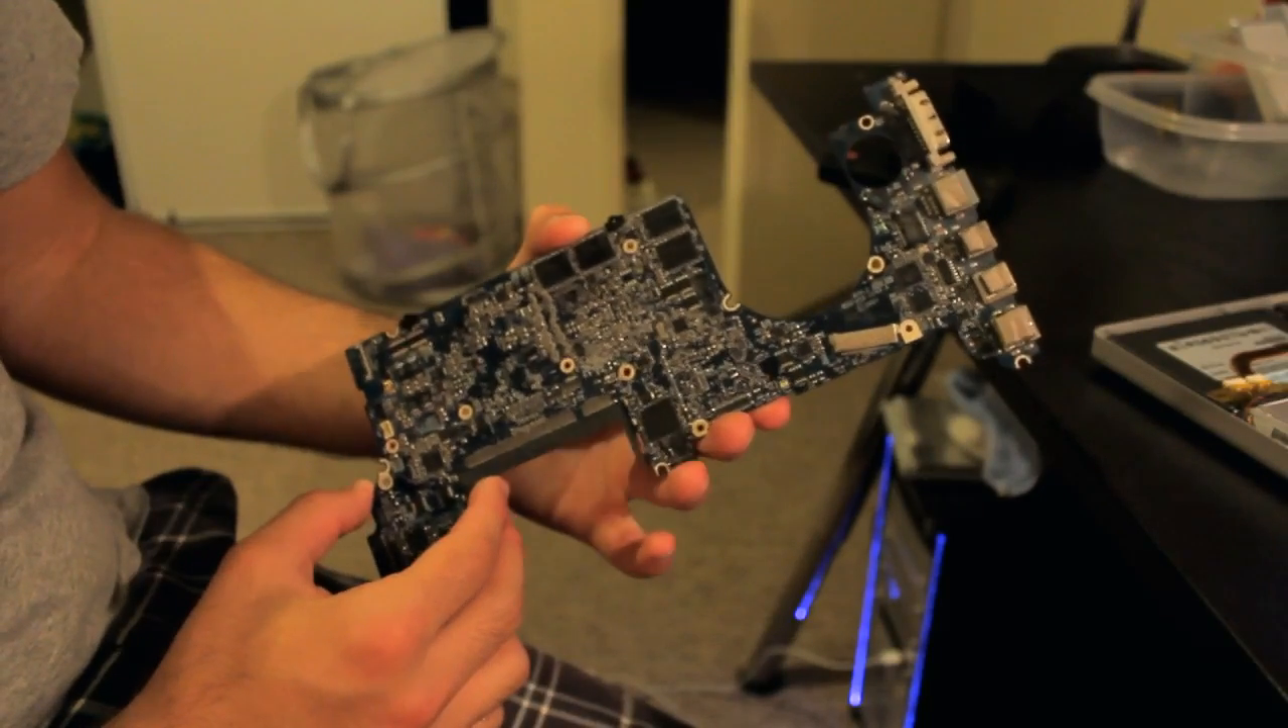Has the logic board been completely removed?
Yes.